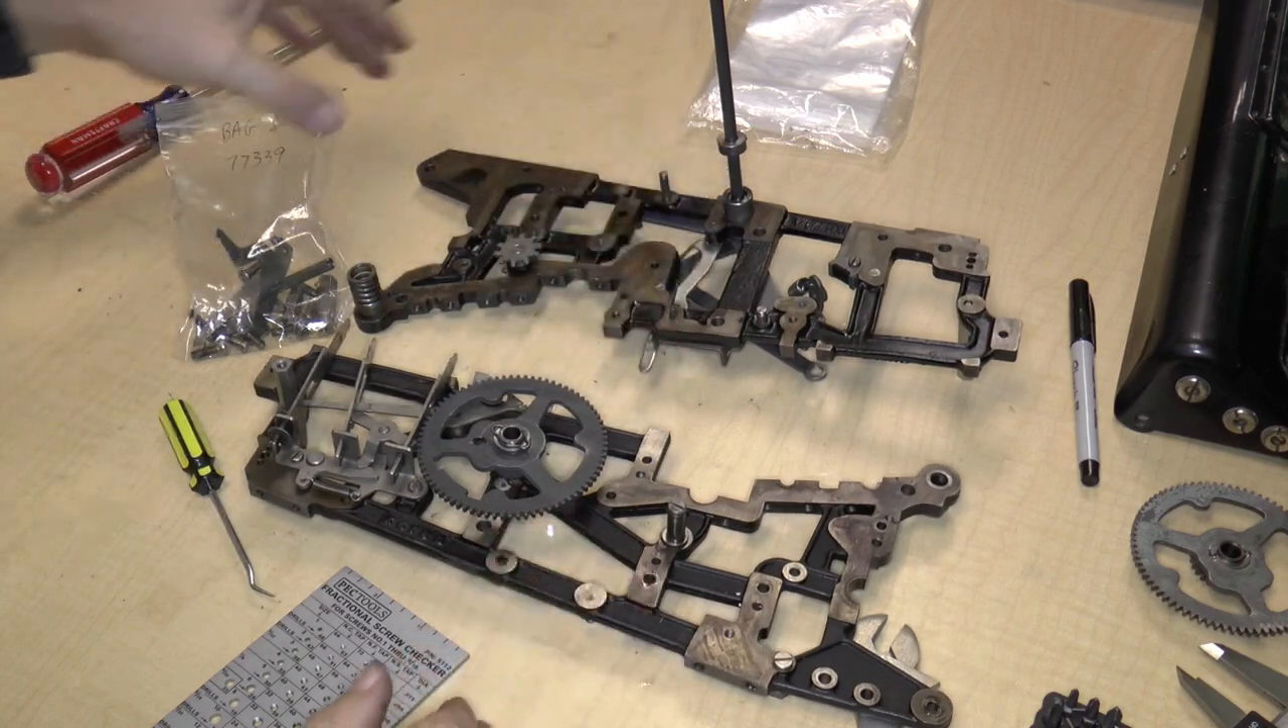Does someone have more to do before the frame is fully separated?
No.